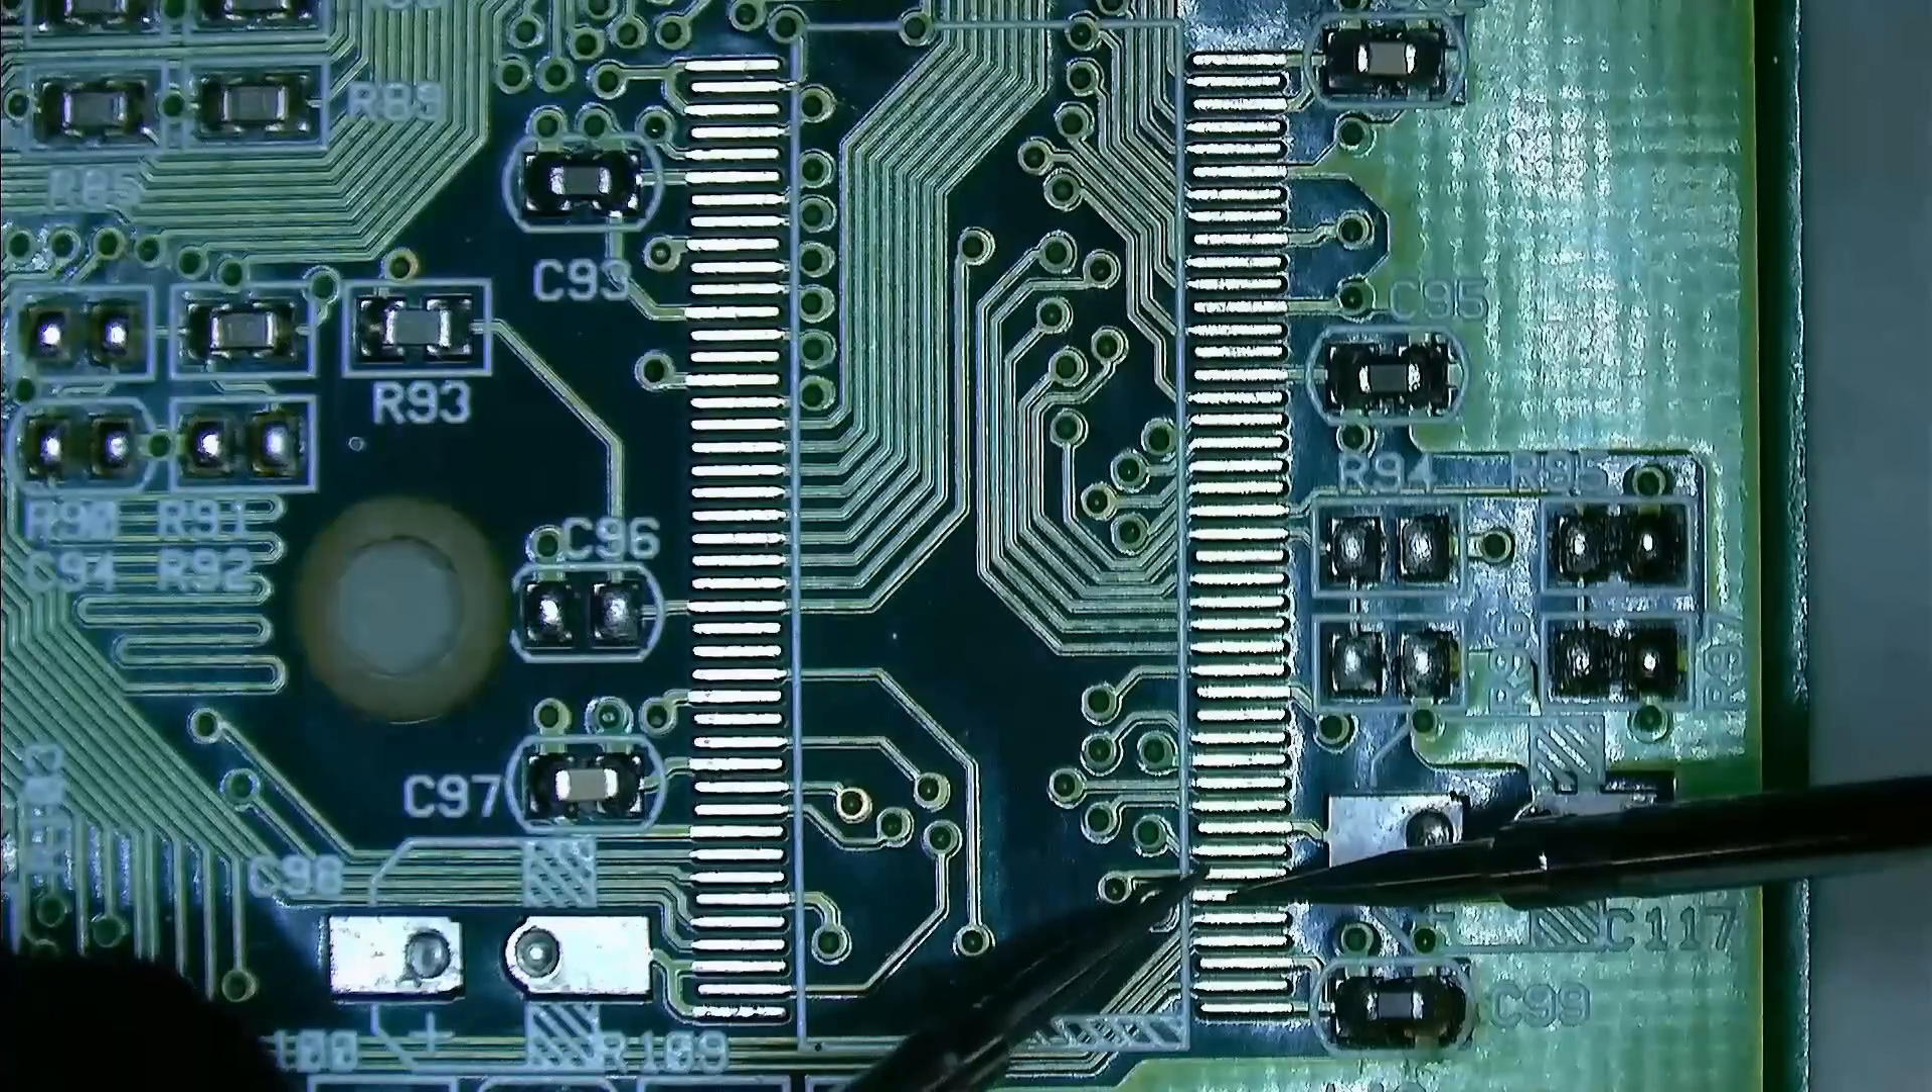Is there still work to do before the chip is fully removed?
No.